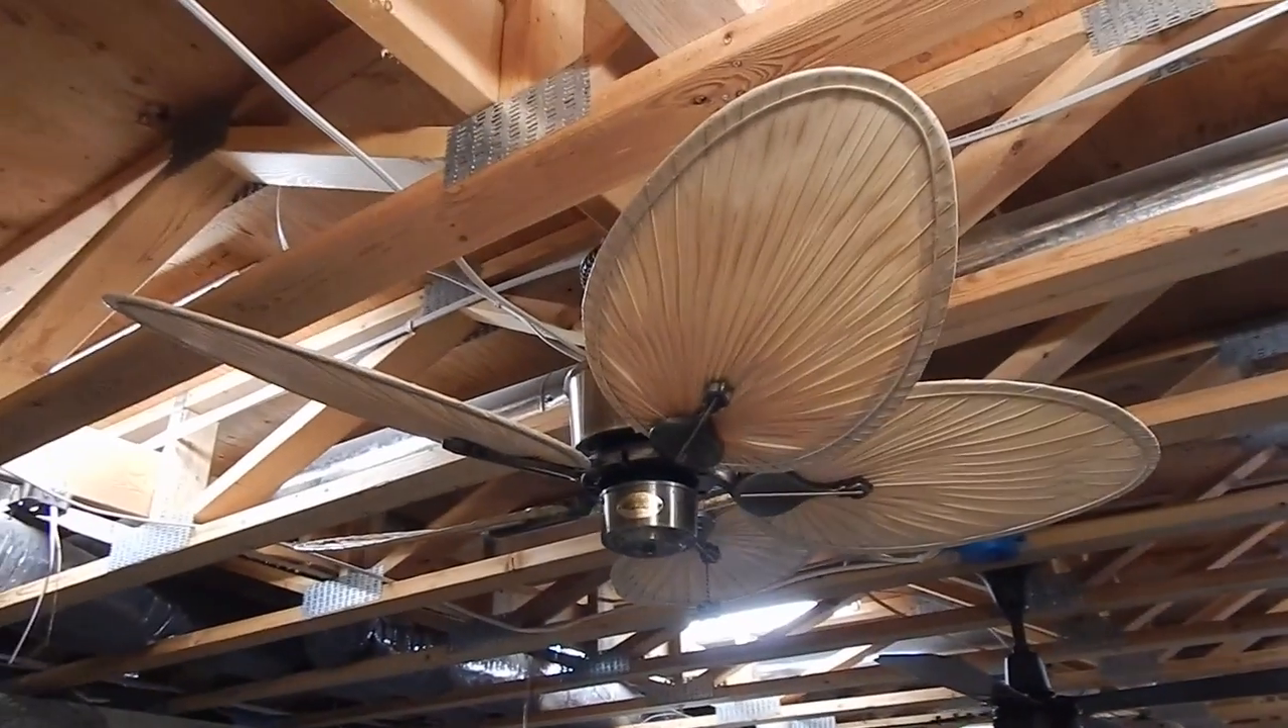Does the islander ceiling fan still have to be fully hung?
No.